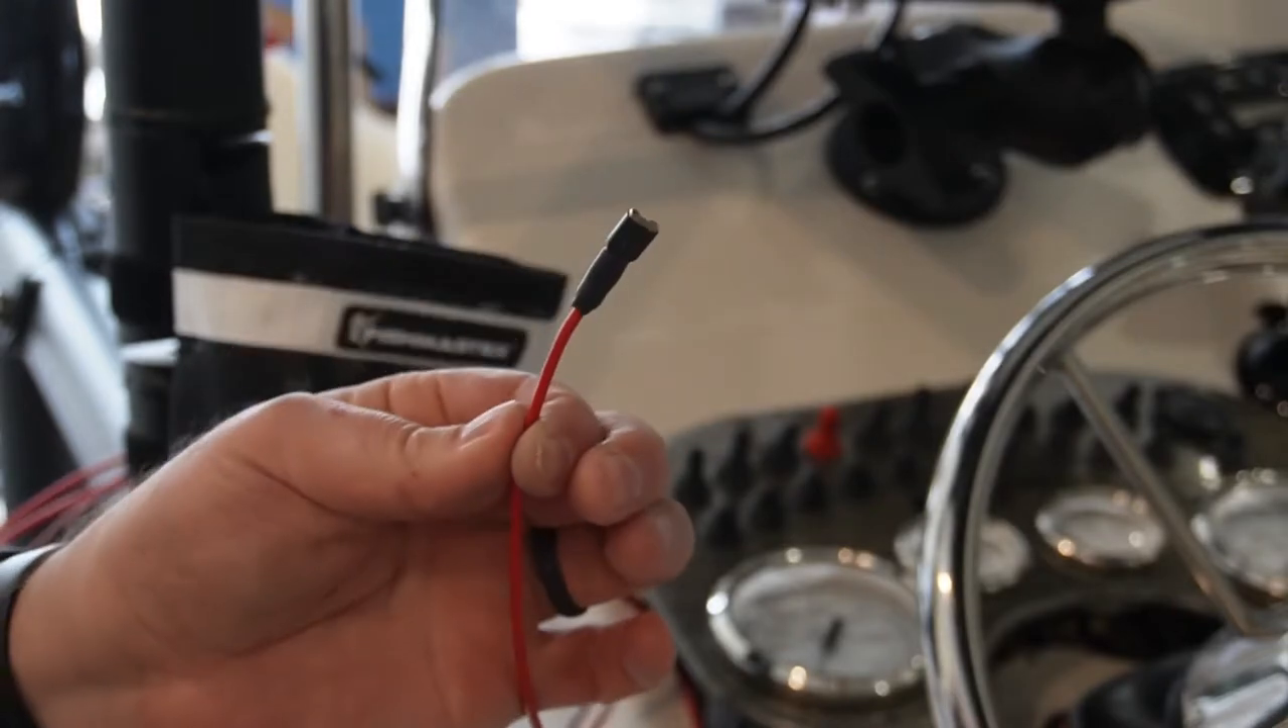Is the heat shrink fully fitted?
Yes.